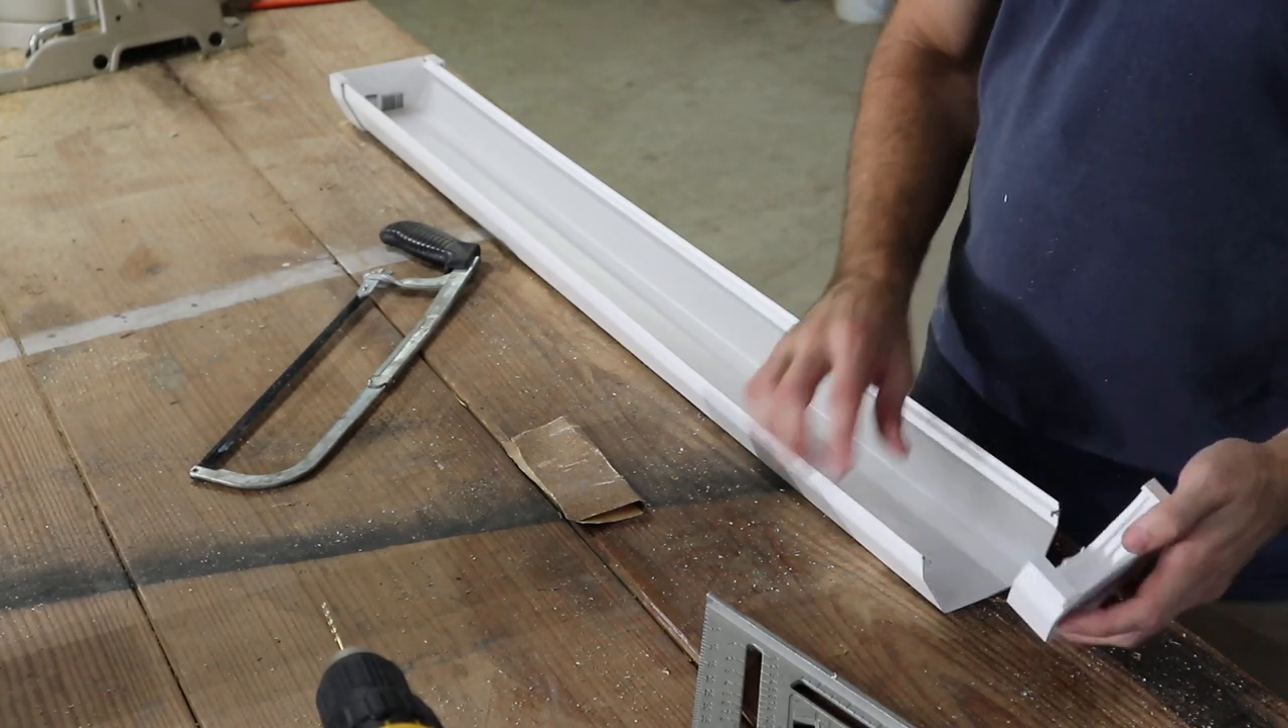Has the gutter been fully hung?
No.